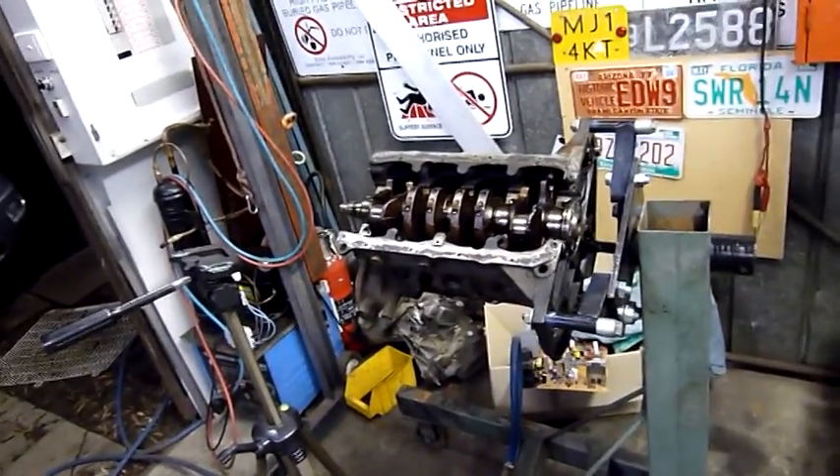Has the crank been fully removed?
No.